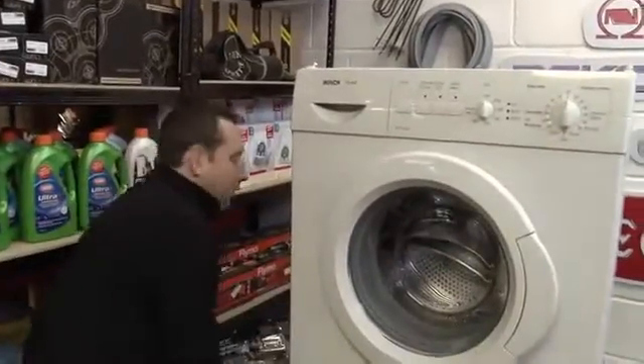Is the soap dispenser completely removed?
No.